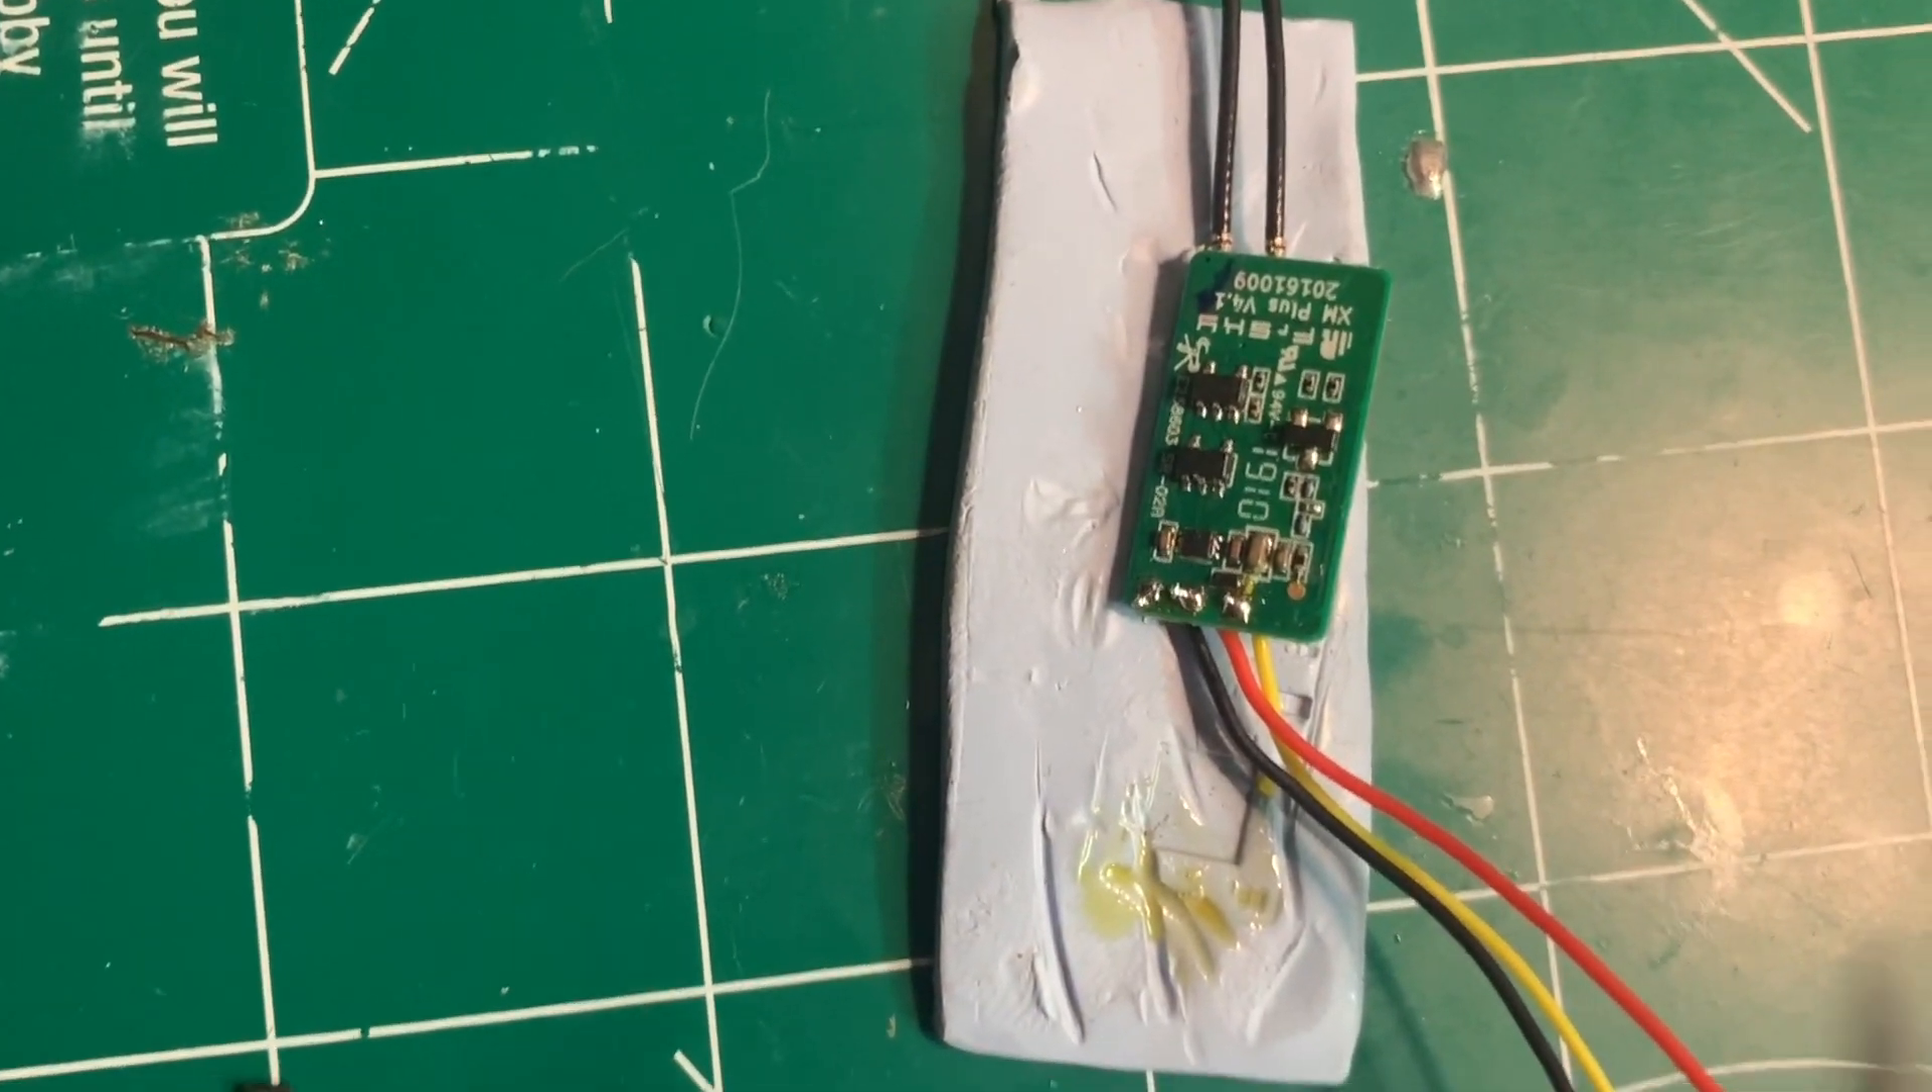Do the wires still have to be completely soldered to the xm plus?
No.